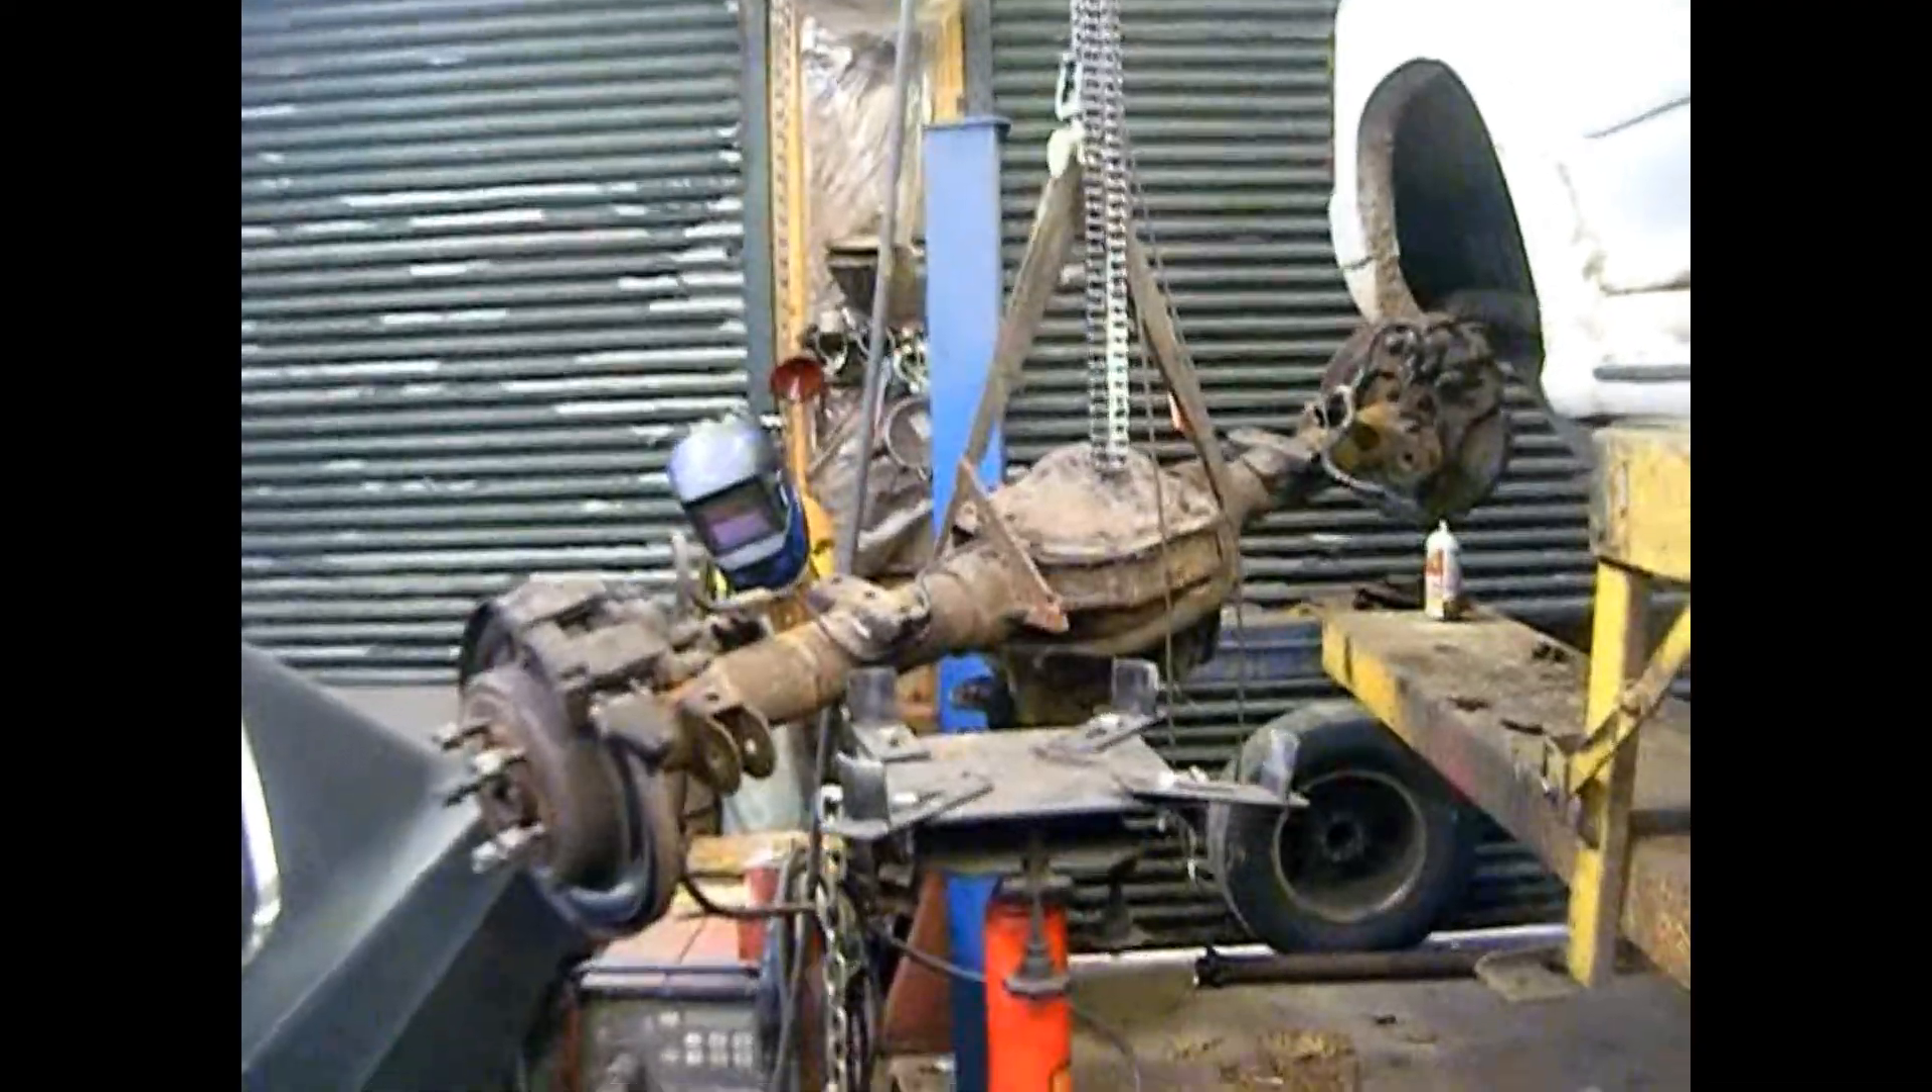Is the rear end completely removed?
Yes.